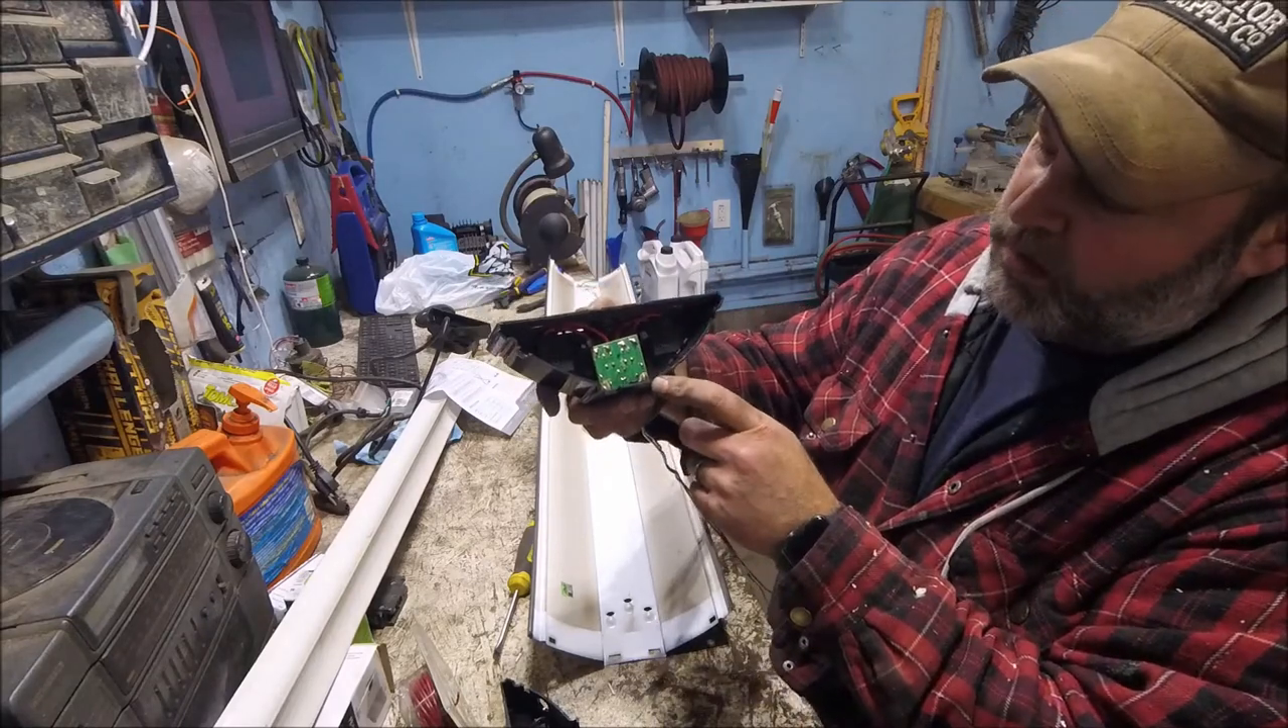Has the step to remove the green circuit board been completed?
No.